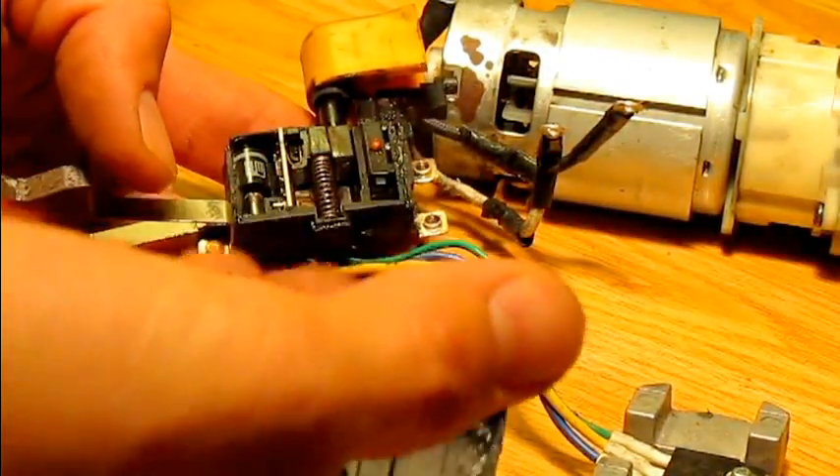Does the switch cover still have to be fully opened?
No.